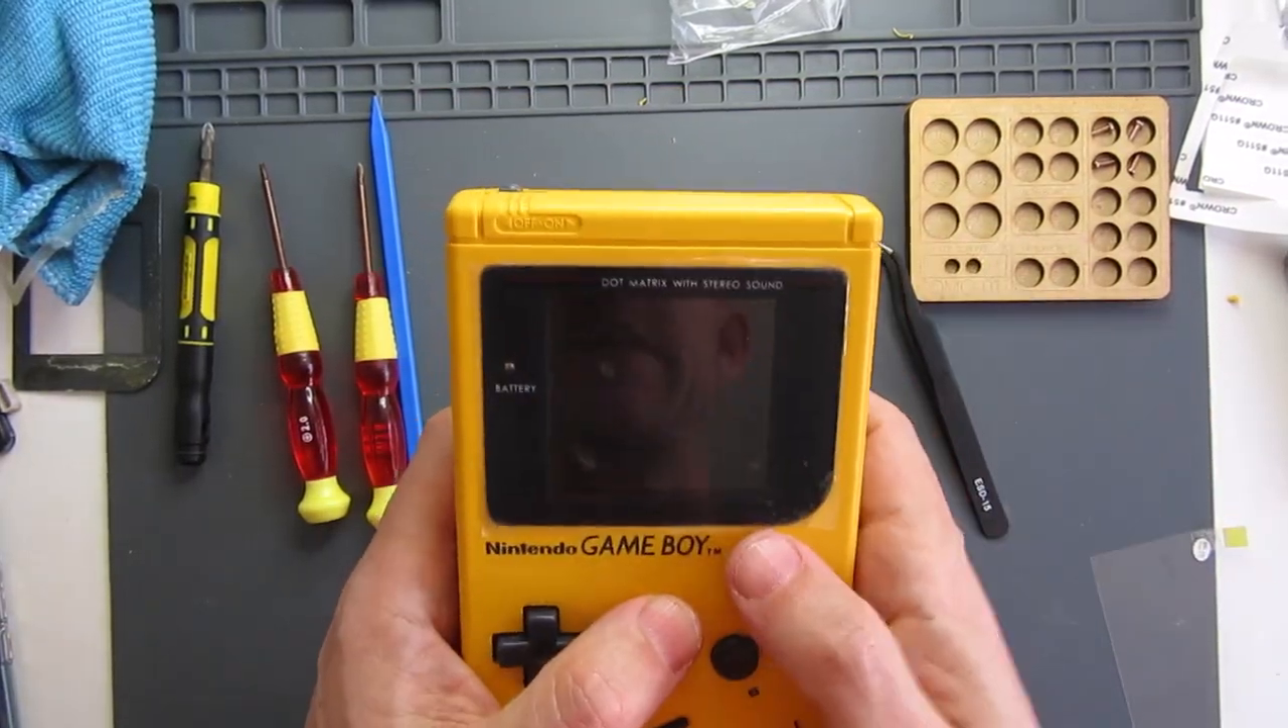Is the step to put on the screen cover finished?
Yes.